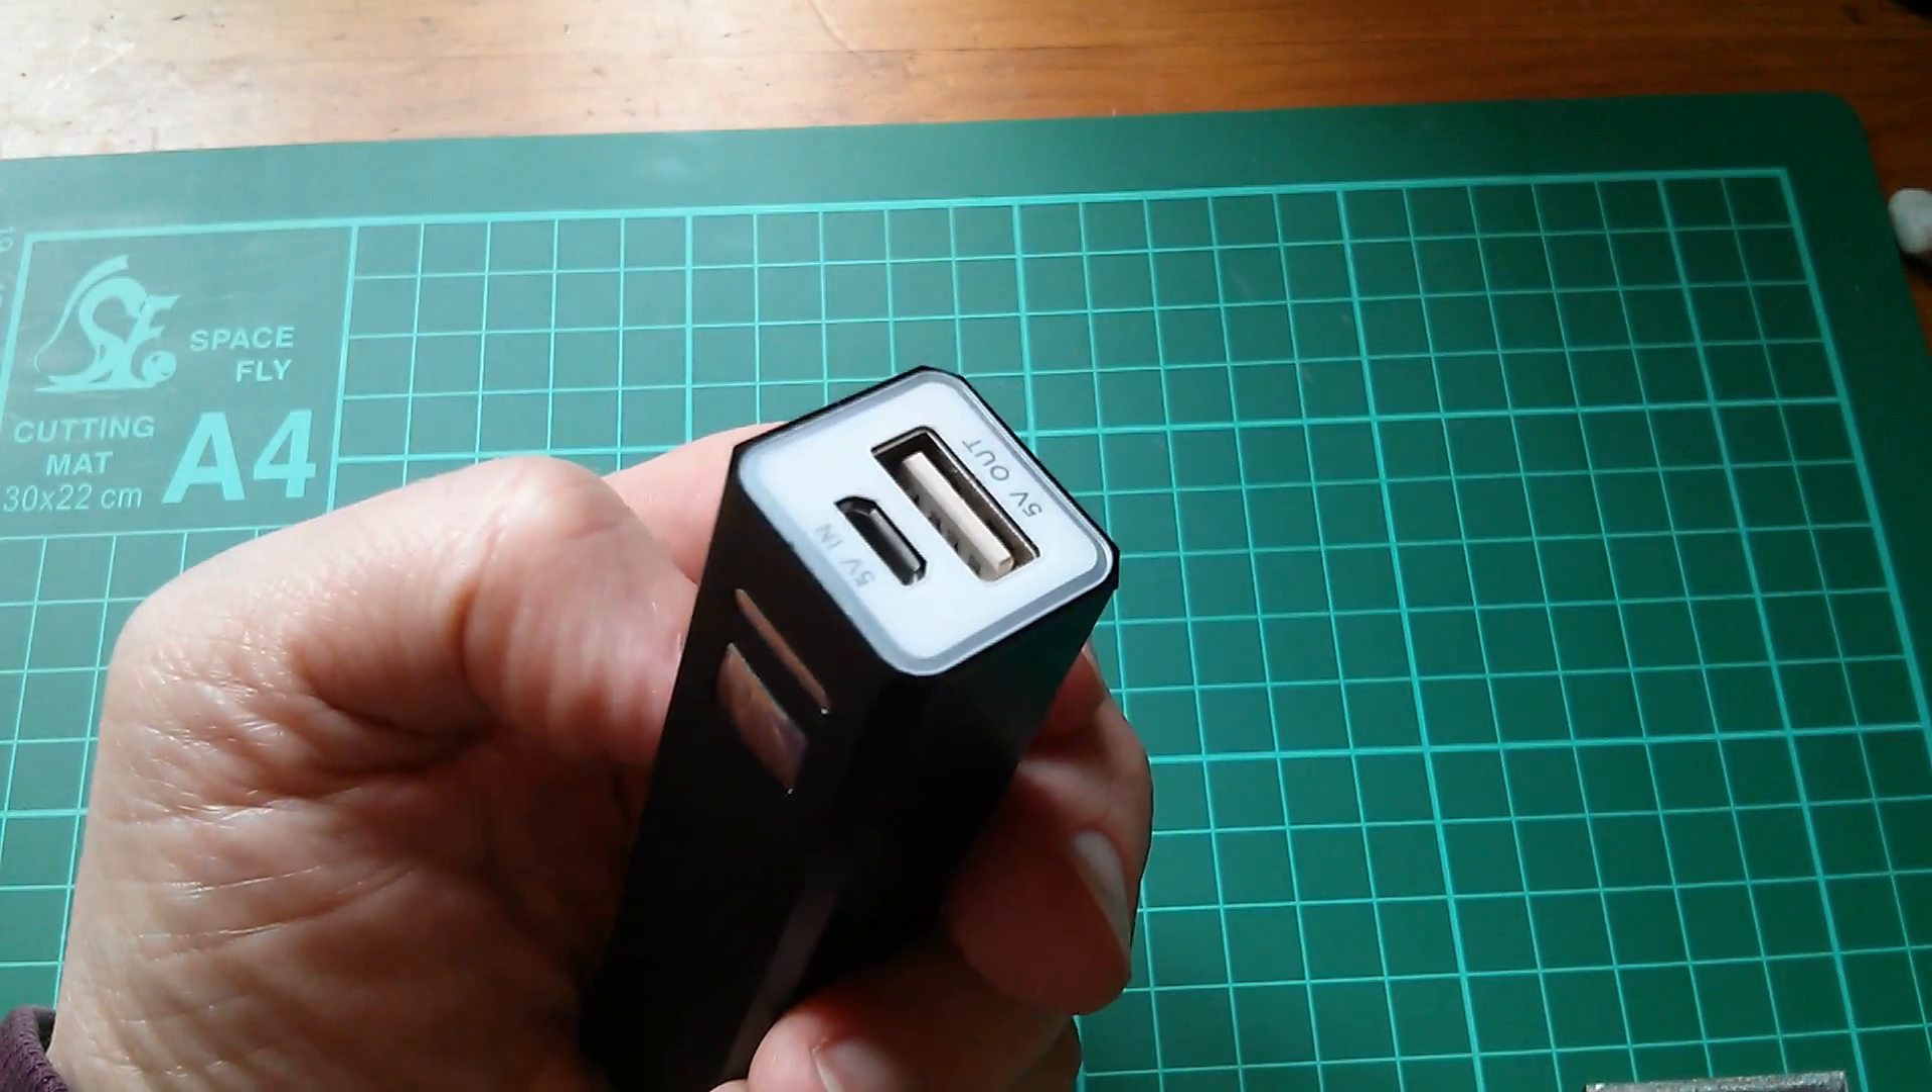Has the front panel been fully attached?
Yes.